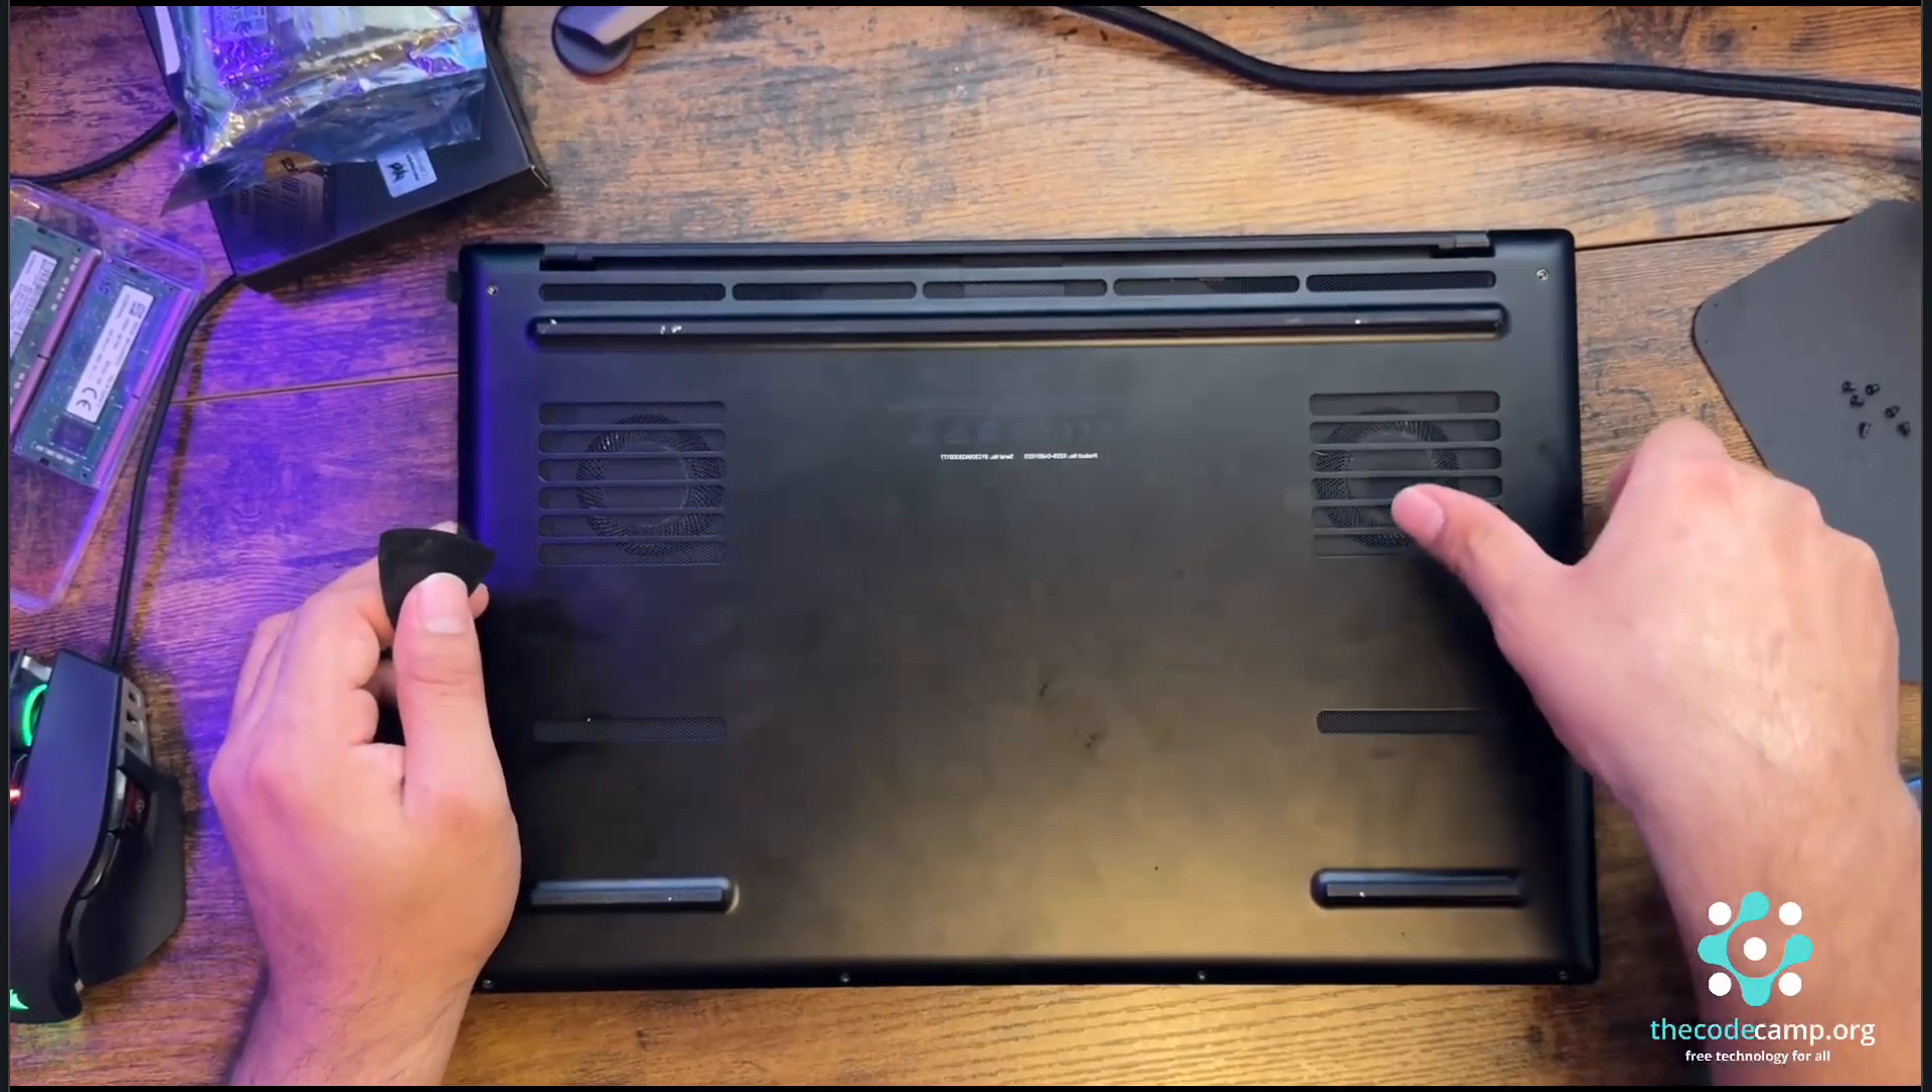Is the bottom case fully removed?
No.